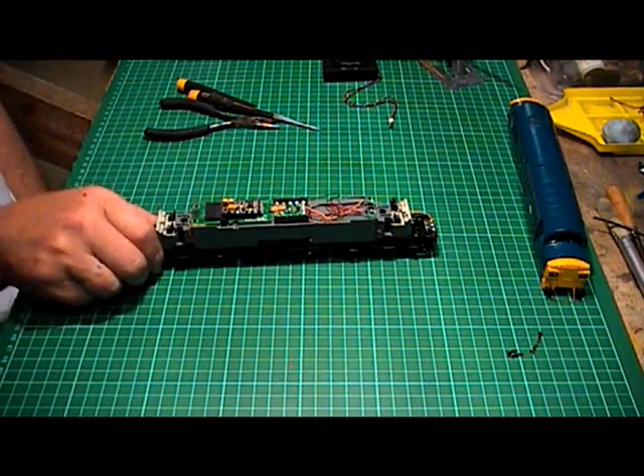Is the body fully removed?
Yes.